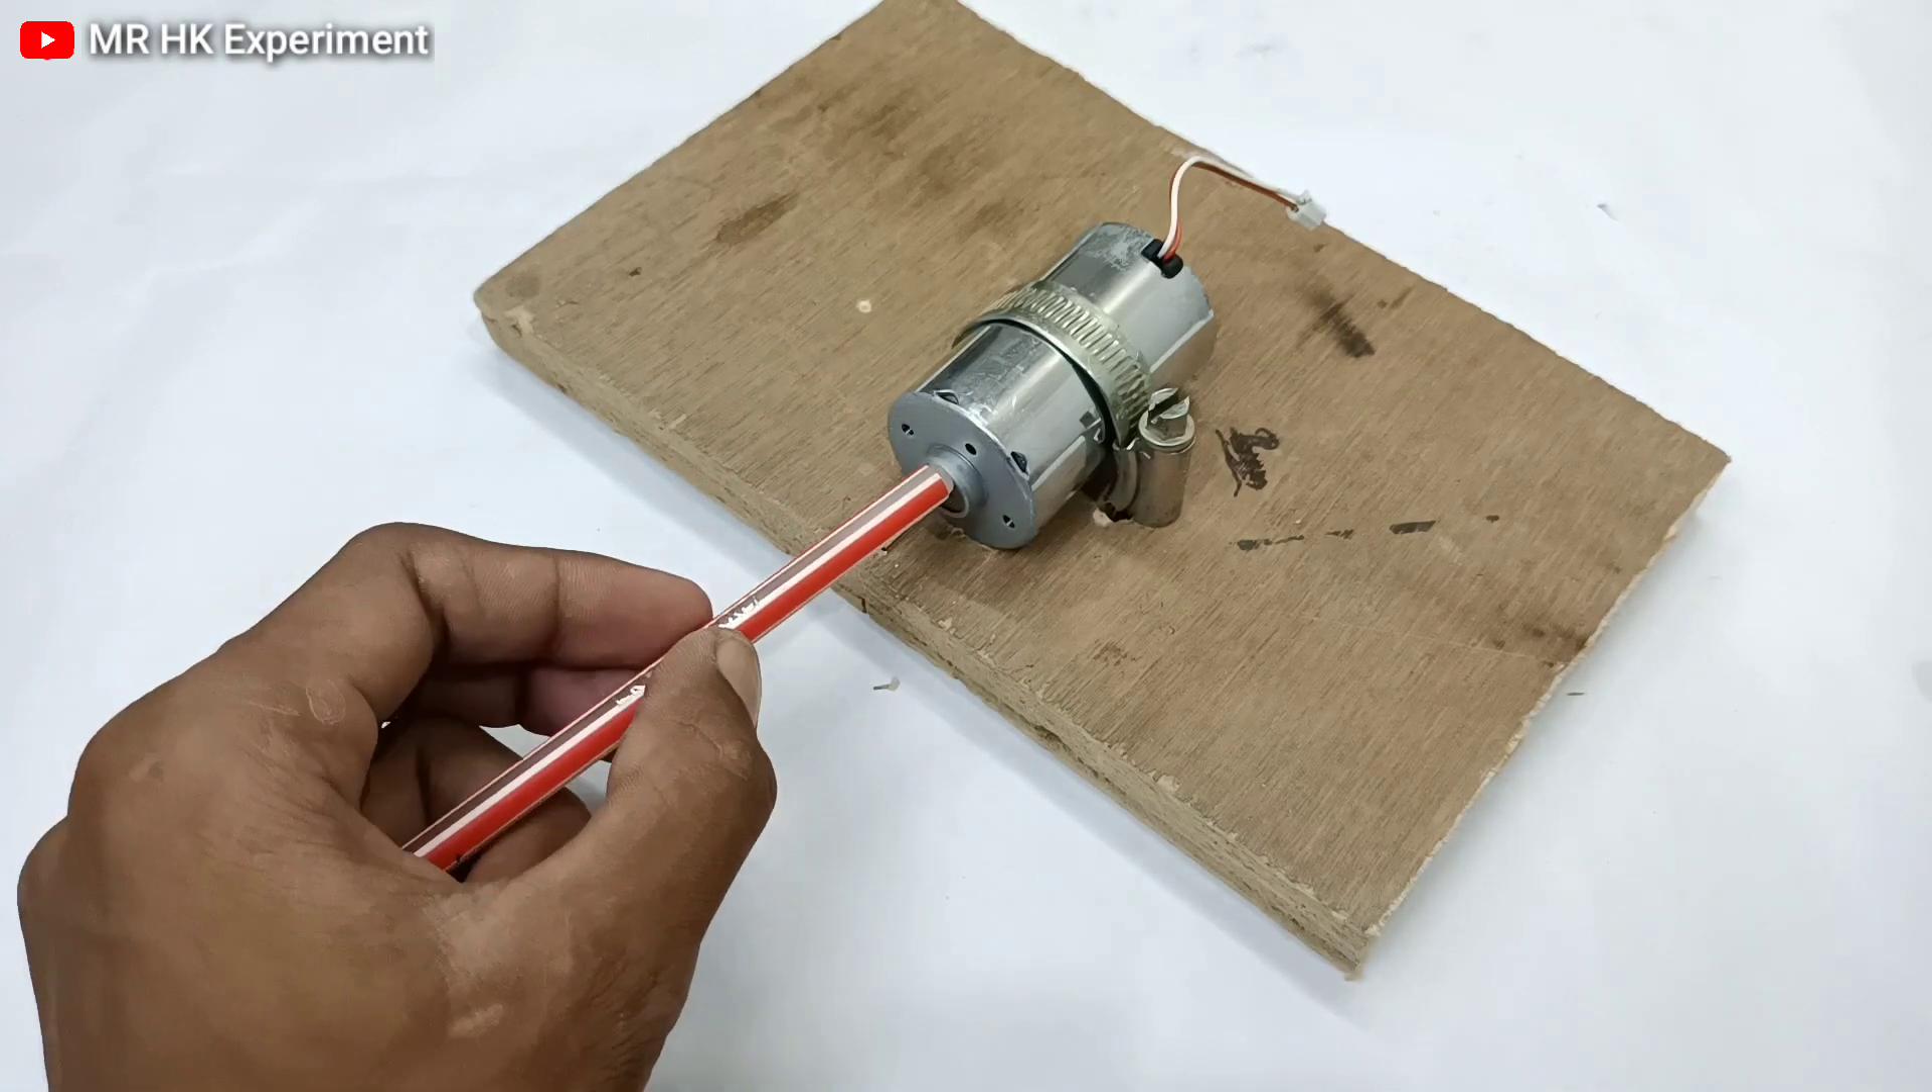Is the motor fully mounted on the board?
Yes.